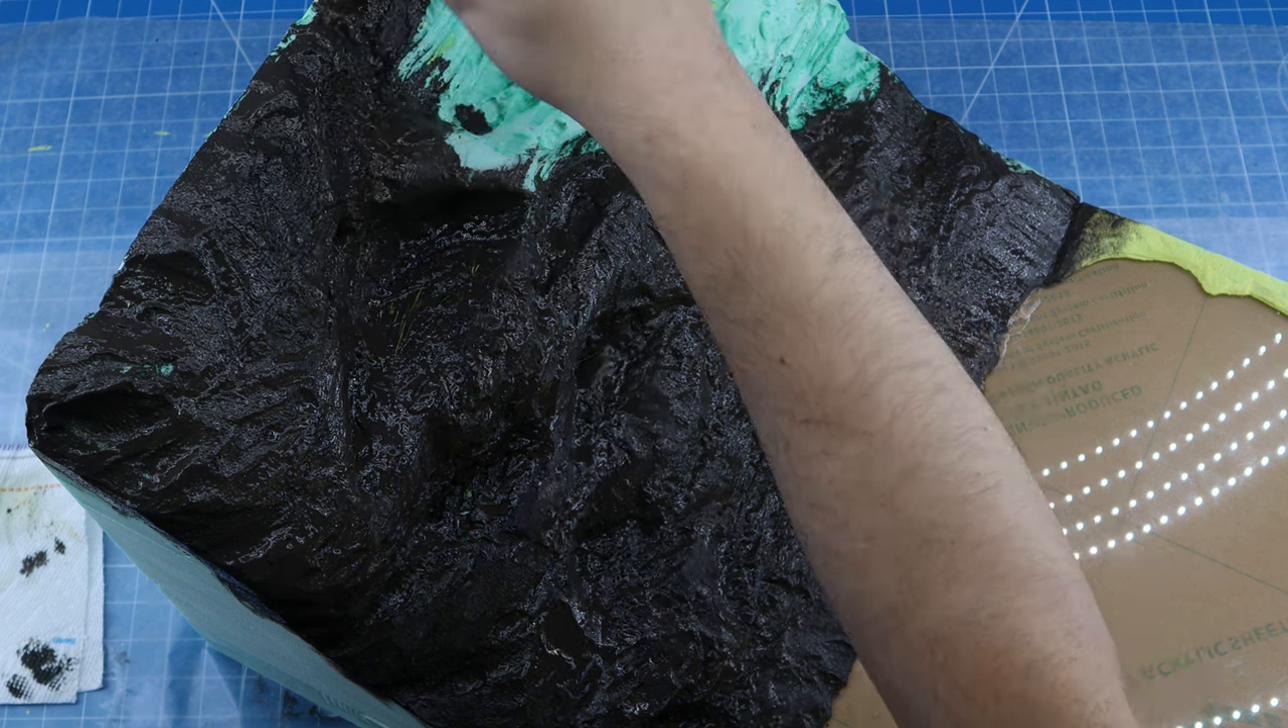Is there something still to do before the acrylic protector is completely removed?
Yes.